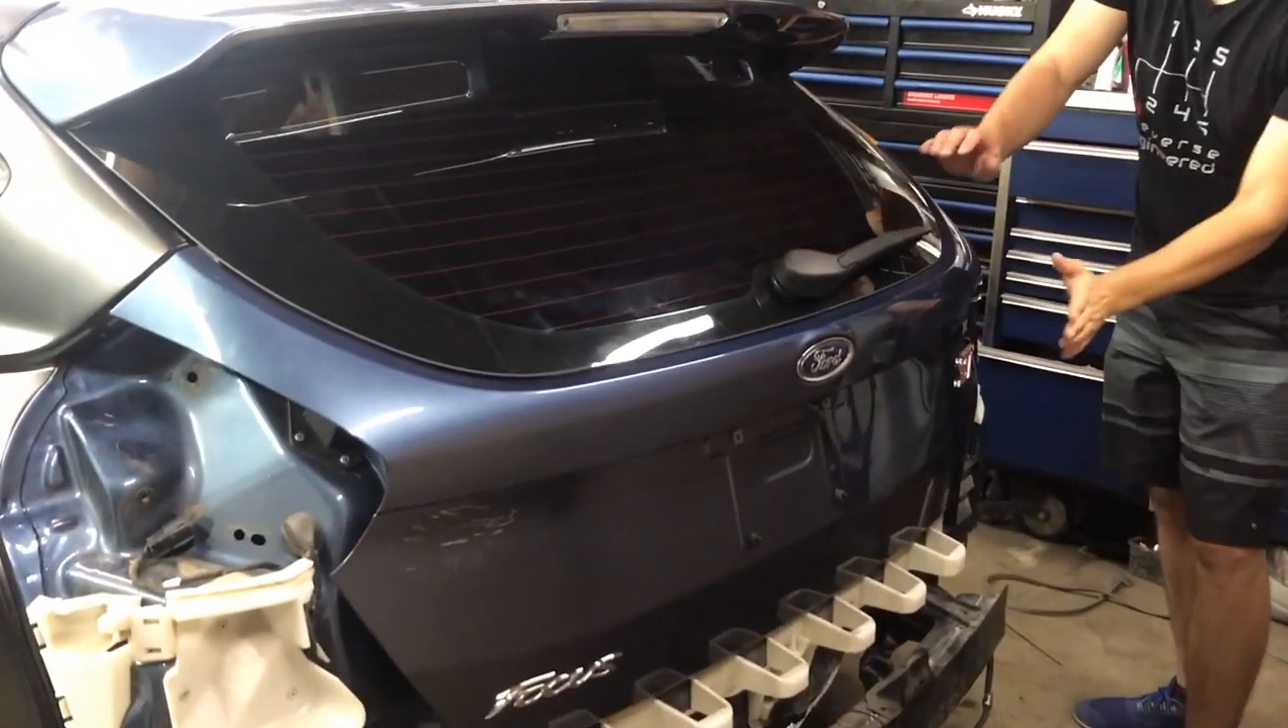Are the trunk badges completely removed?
No.